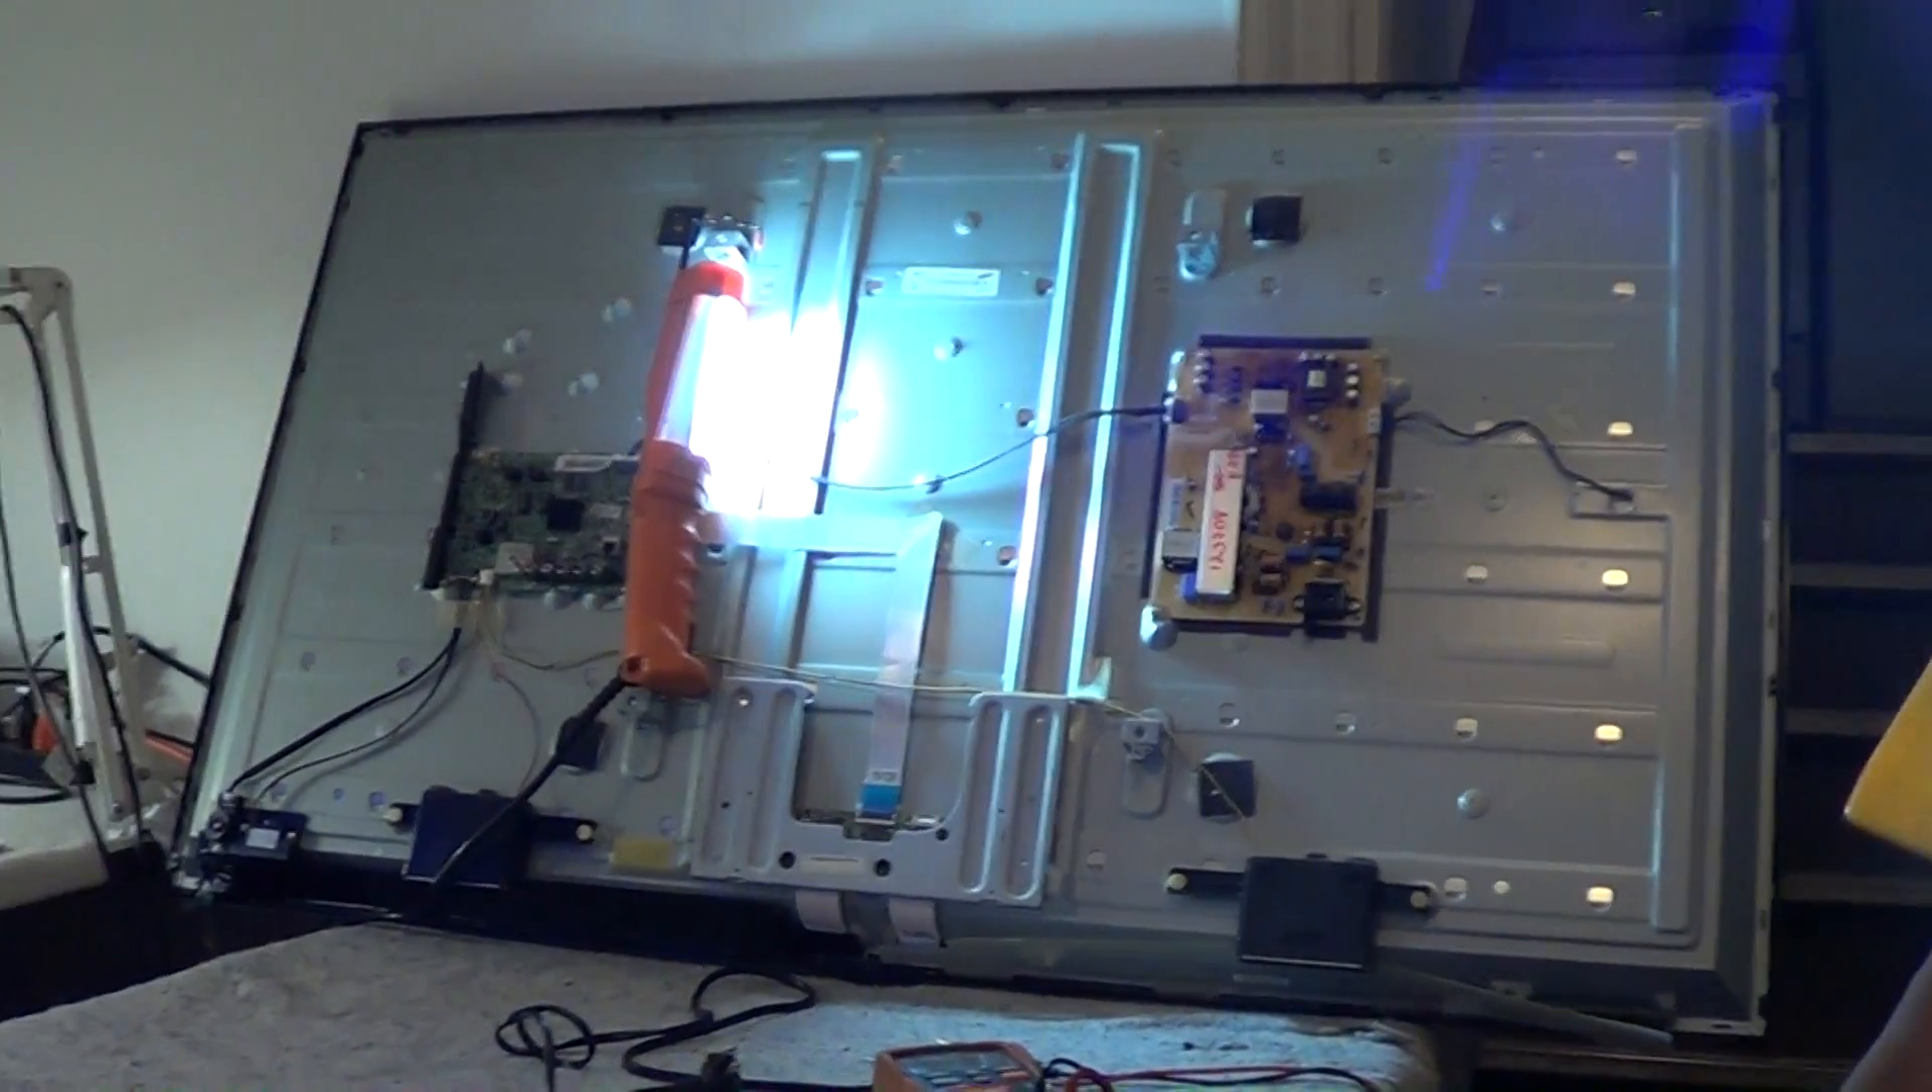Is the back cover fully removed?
Yes.